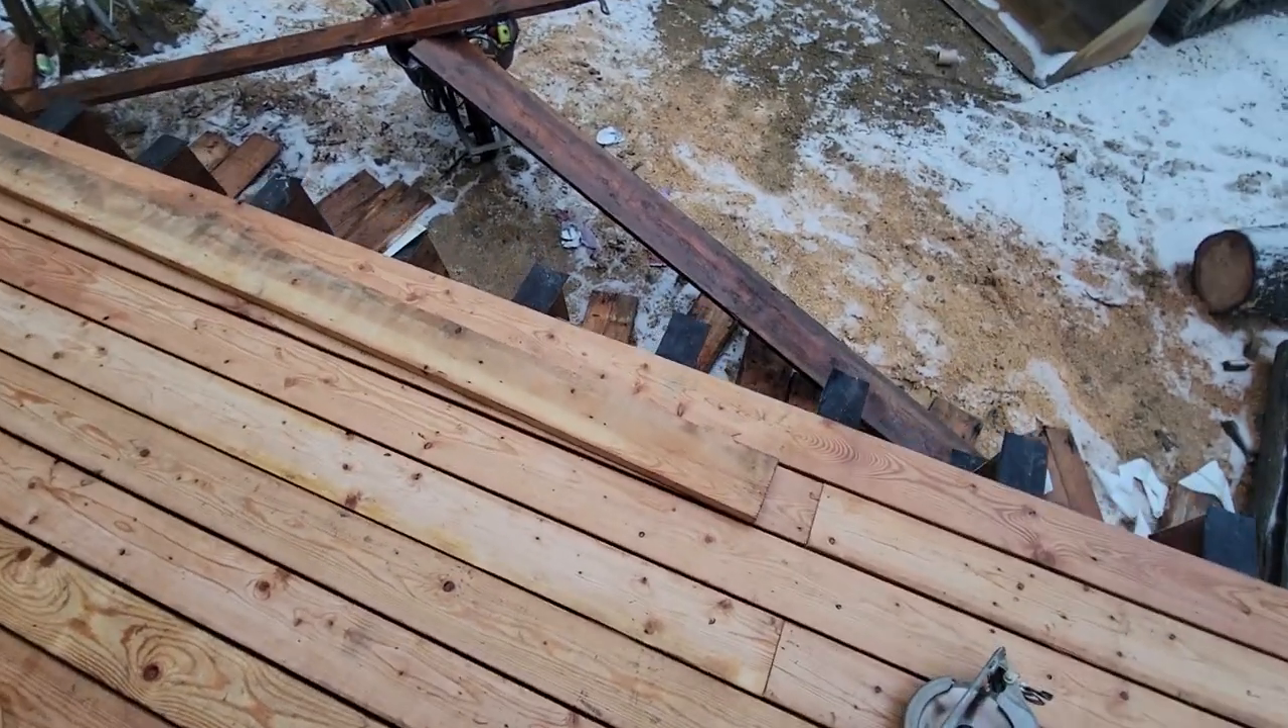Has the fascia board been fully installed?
No.